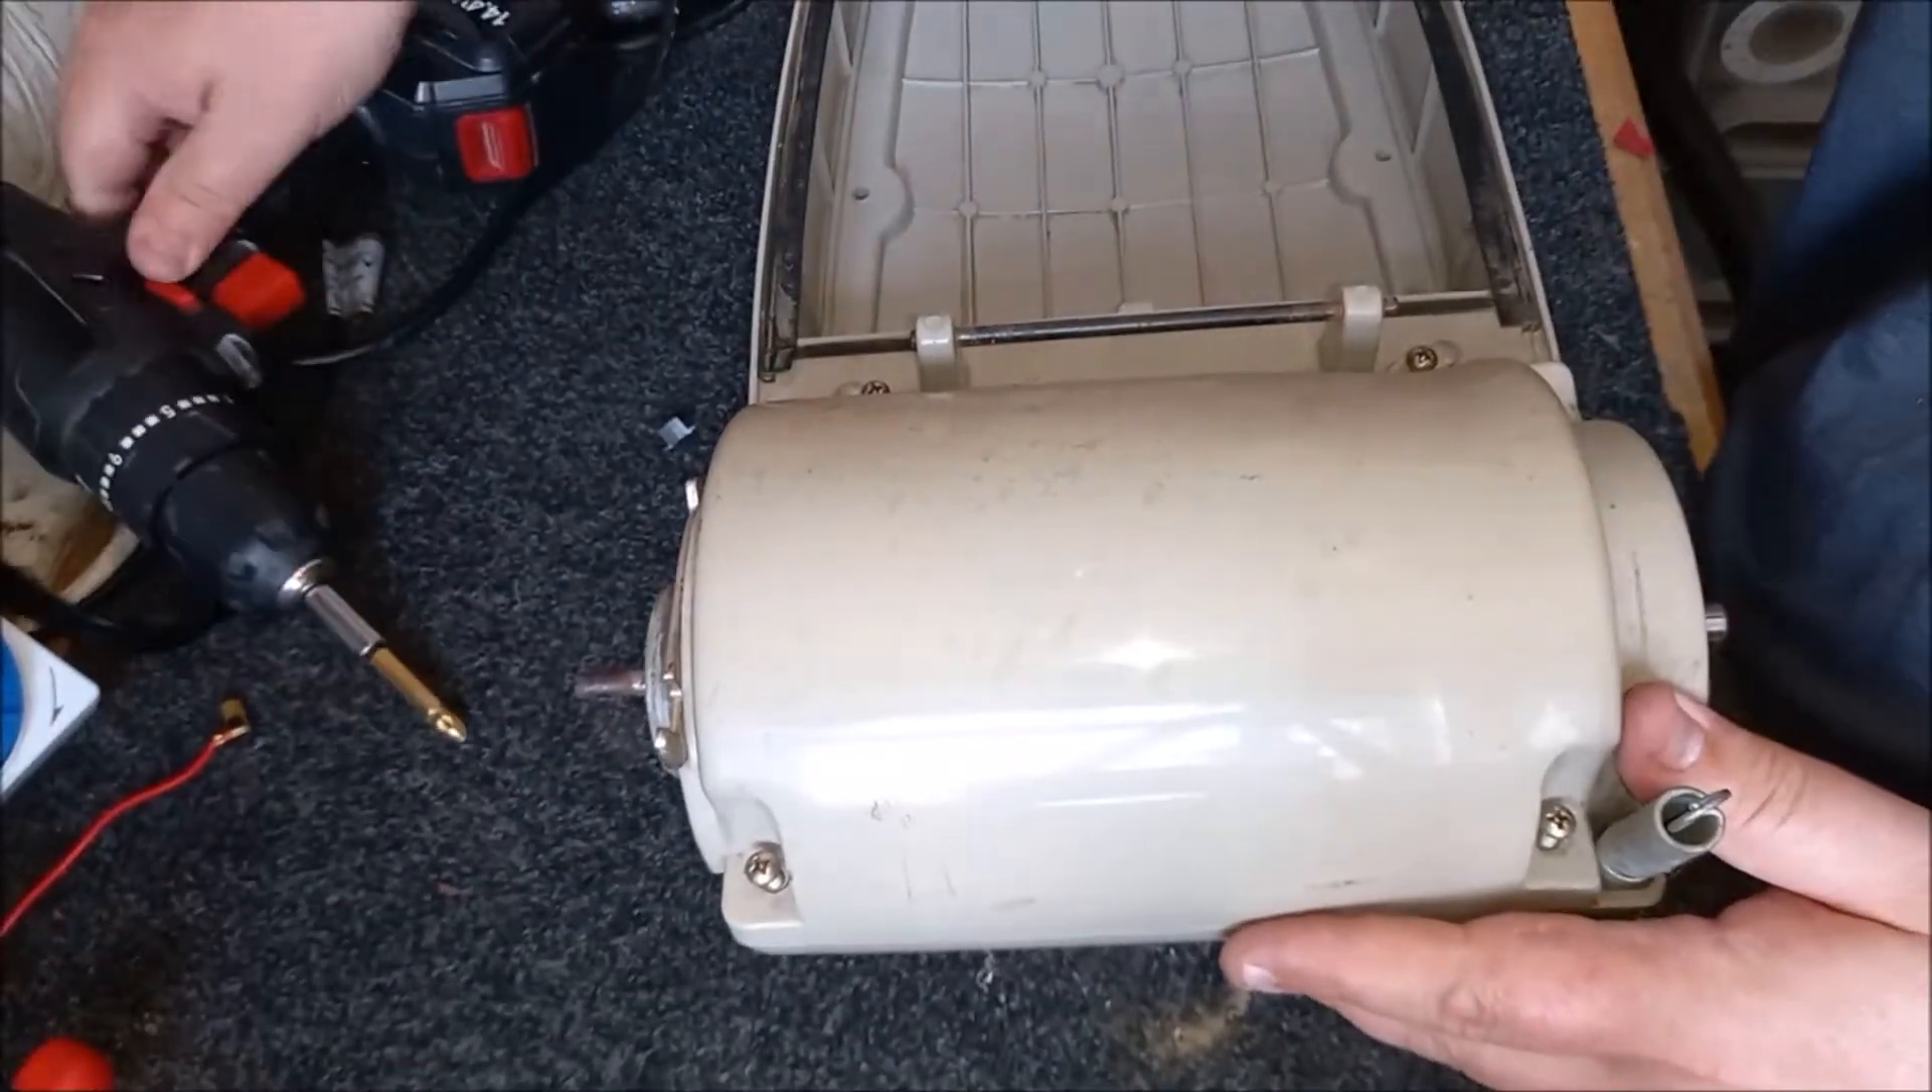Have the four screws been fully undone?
No.